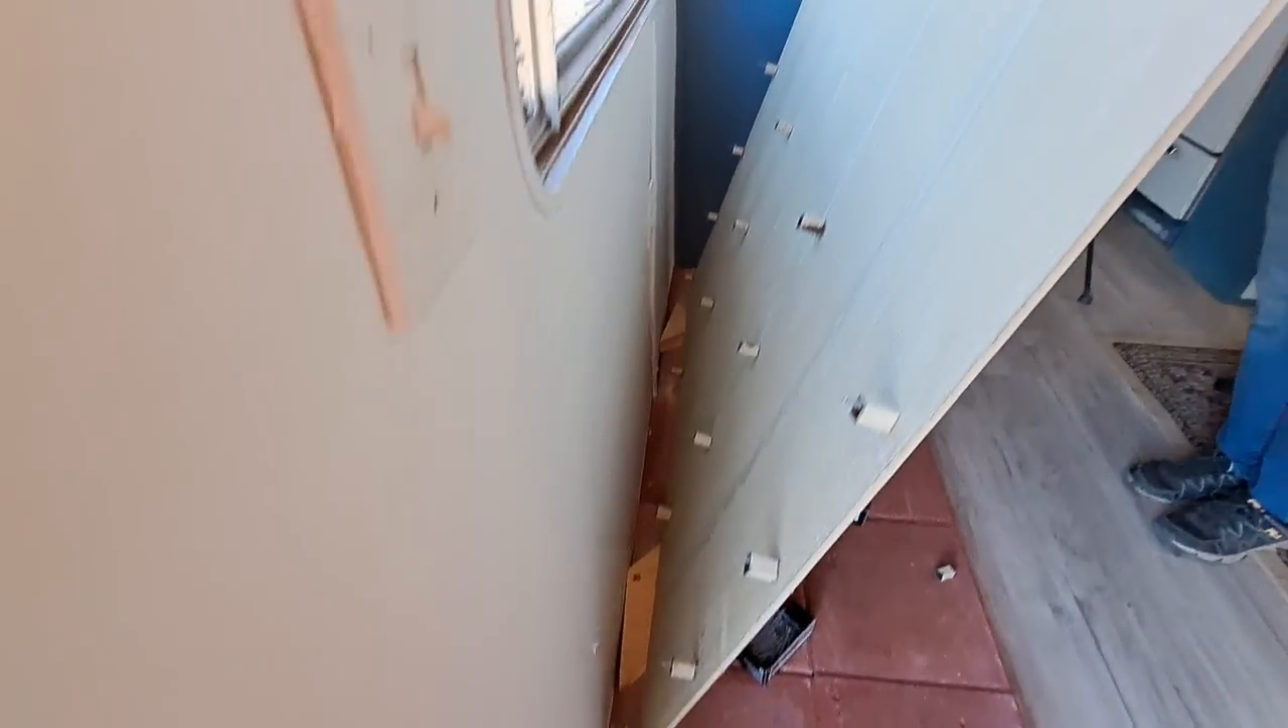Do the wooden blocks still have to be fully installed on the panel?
No.